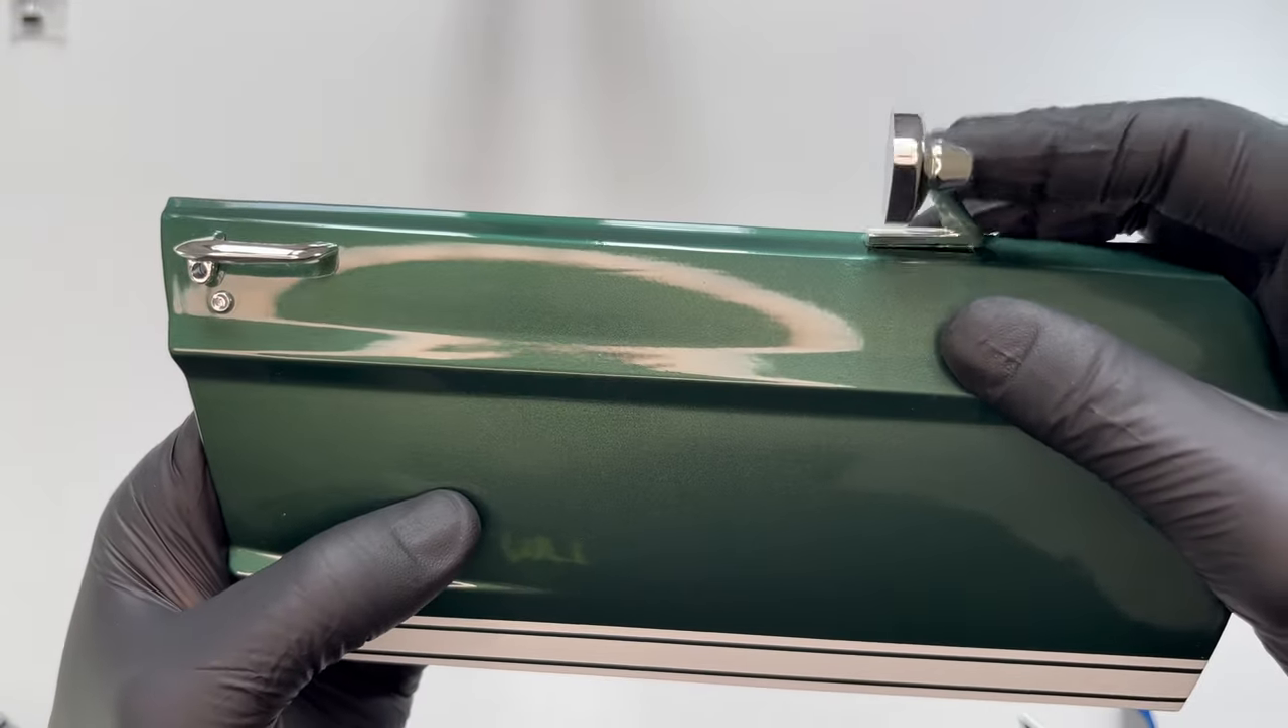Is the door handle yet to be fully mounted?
No.